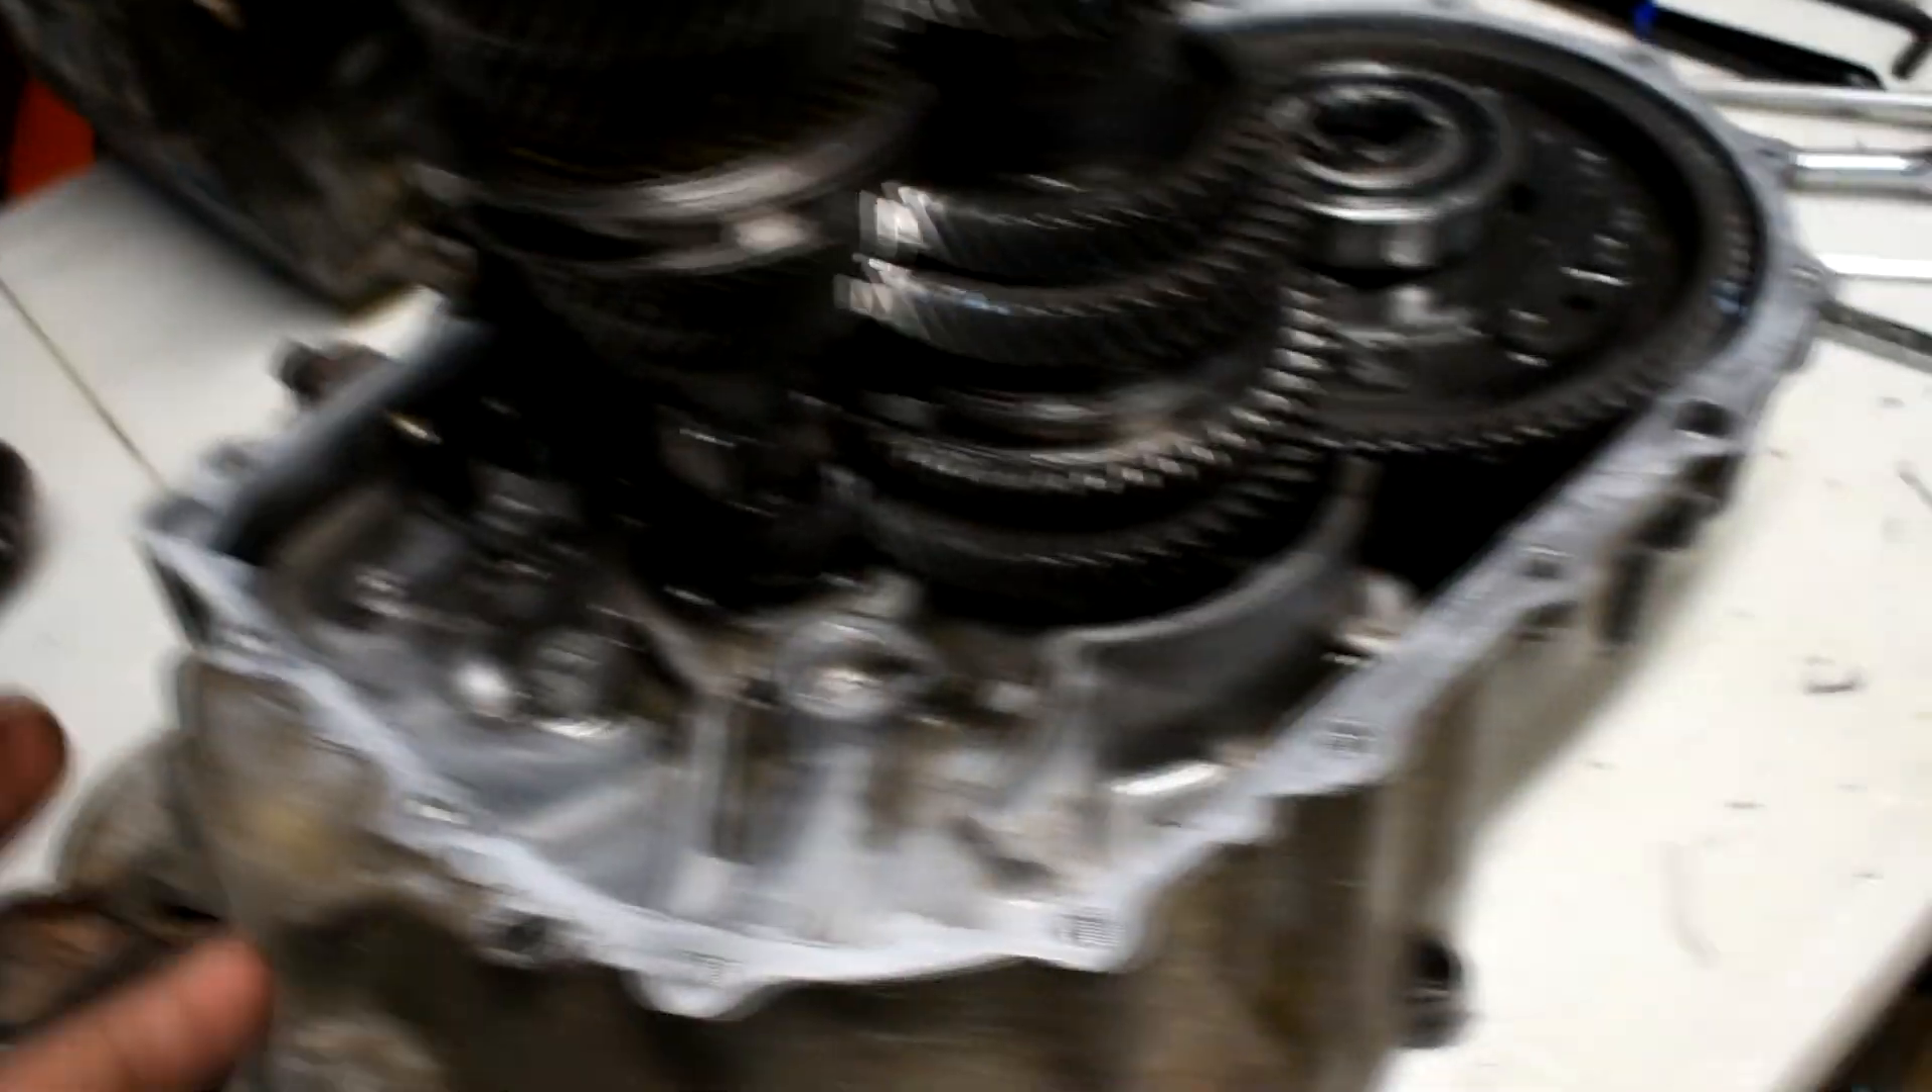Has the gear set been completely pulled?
No.